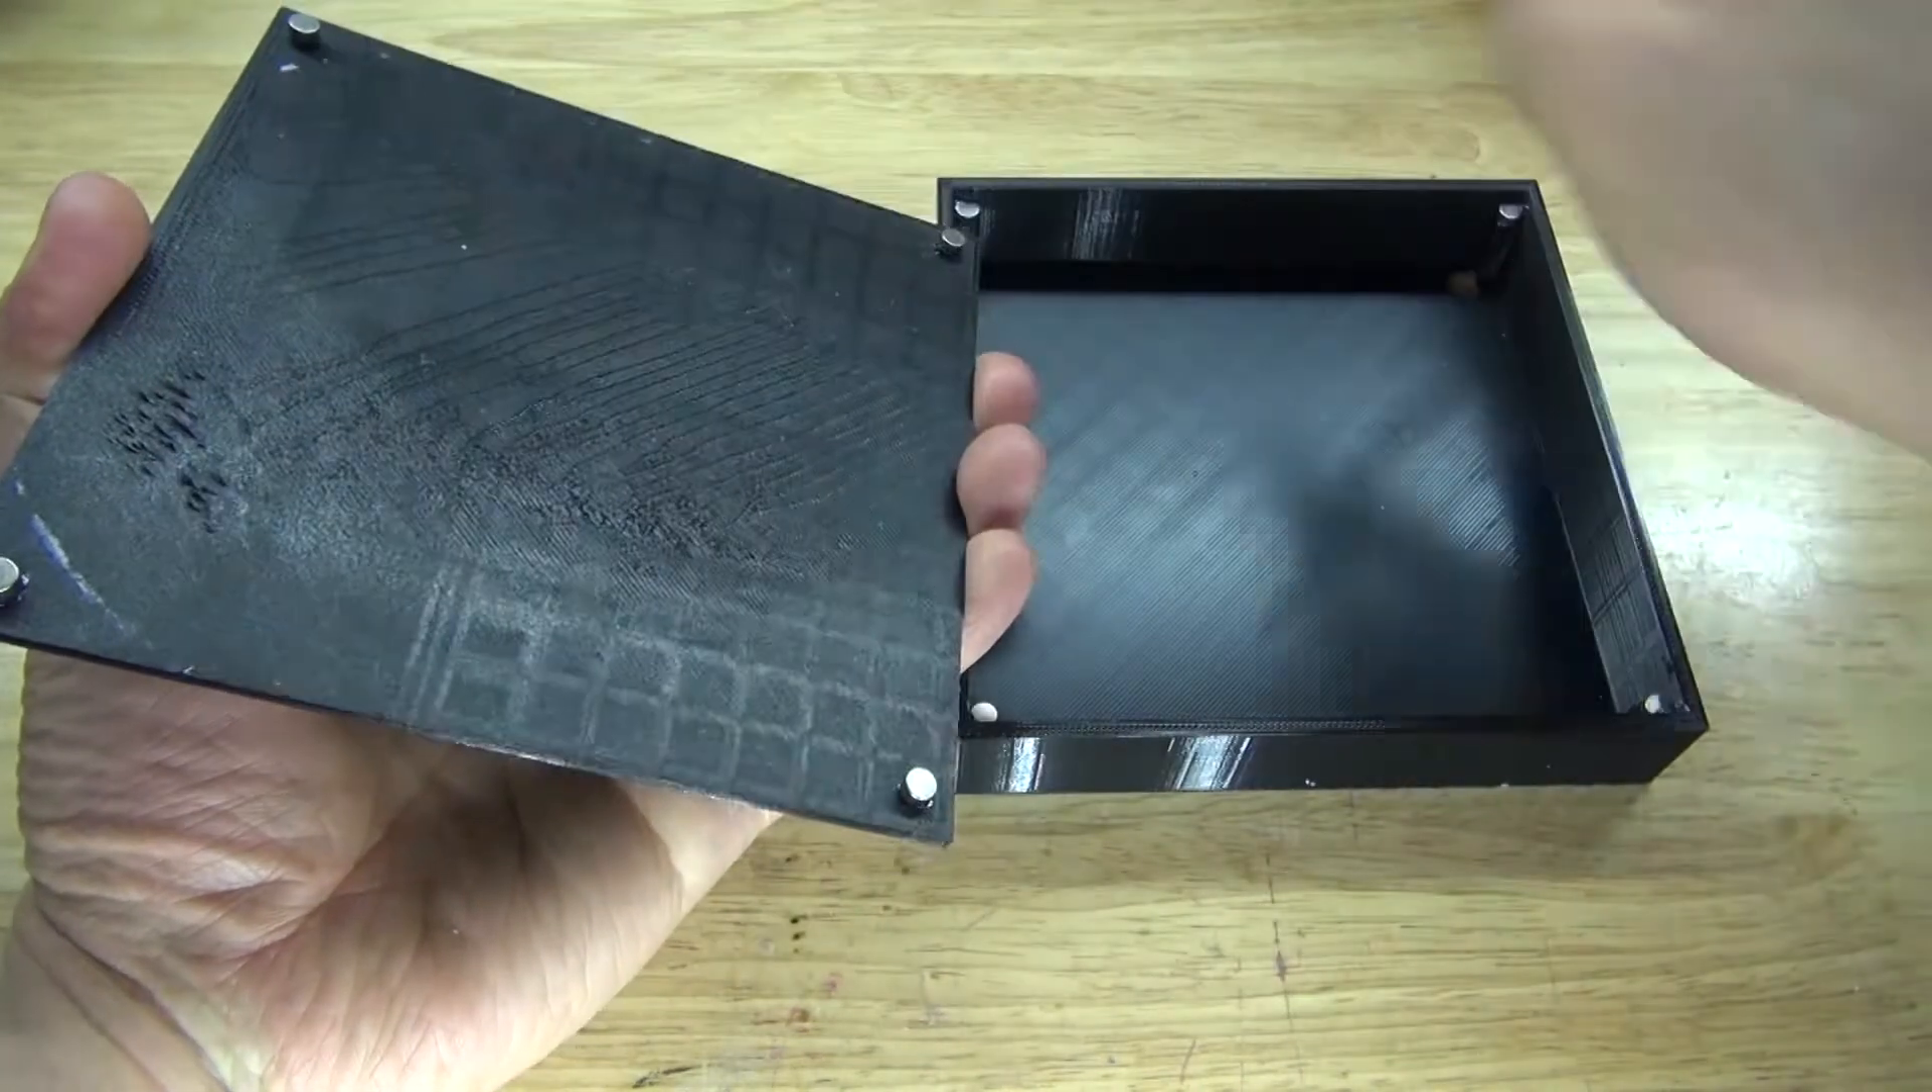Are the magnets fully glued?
Yes.